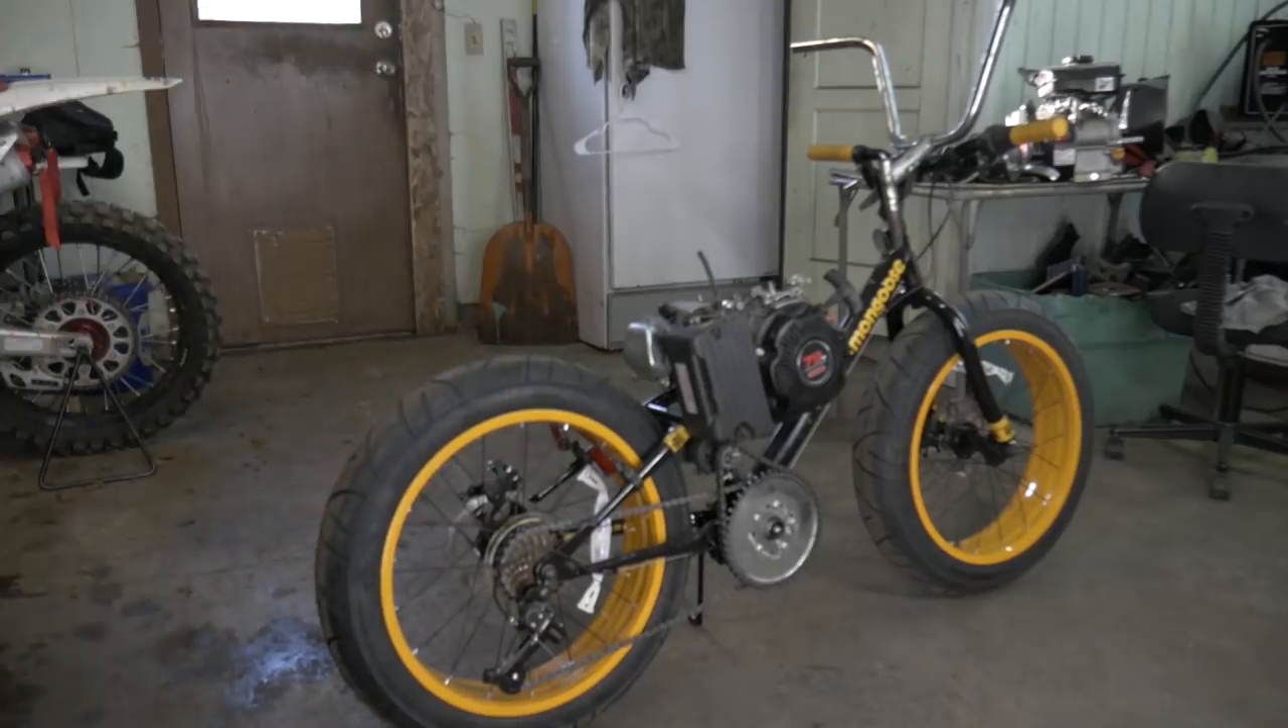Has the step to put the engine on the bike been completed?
Yes.